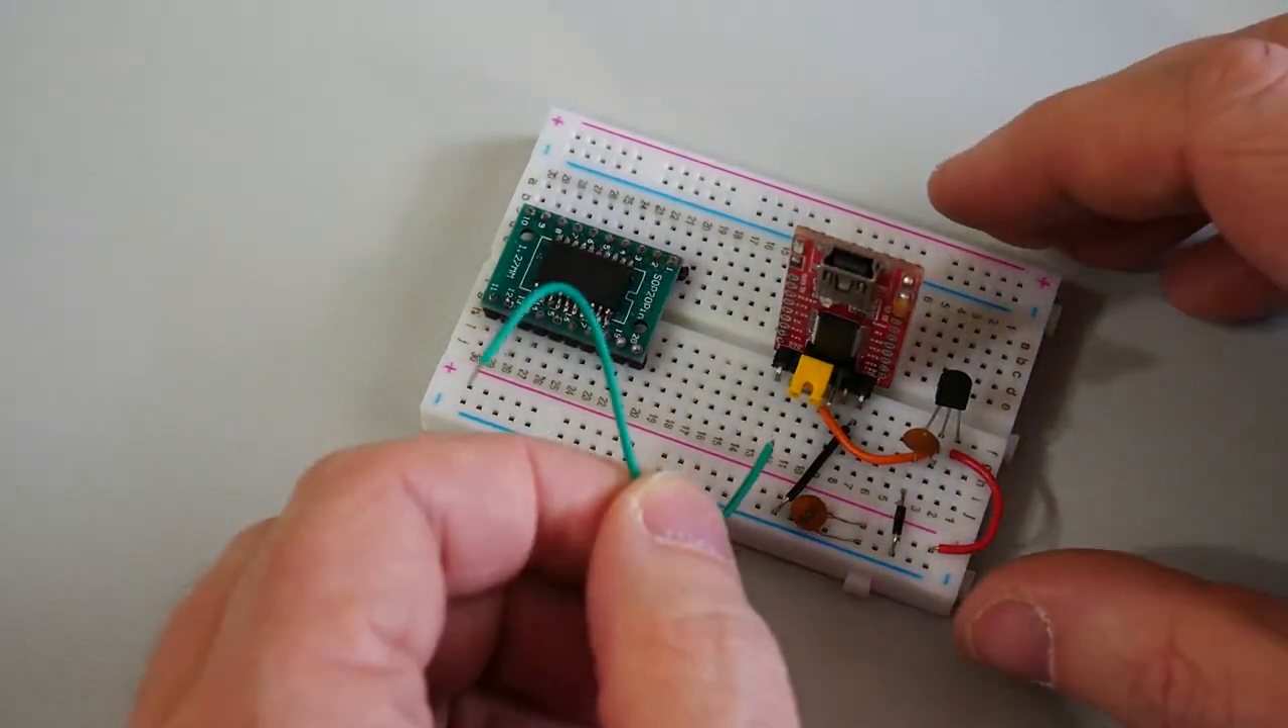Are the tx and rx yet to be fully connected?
Yes.